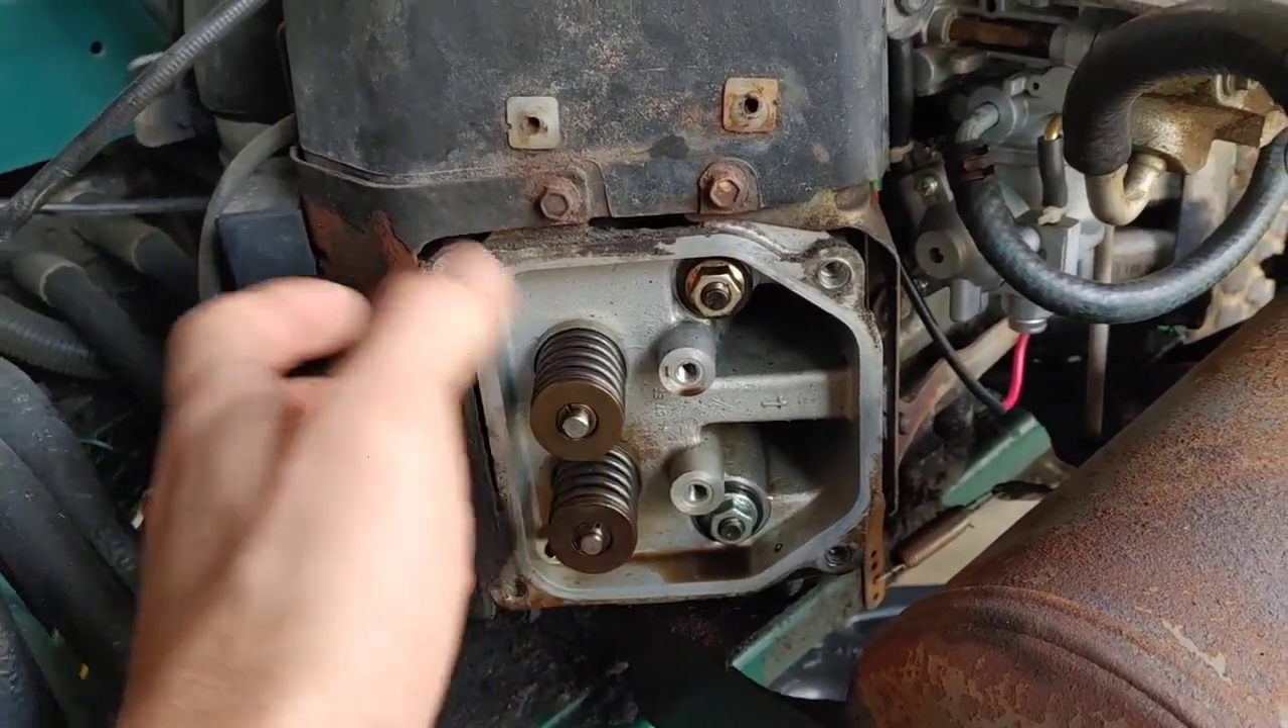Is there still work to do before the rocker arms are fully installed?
Yes.